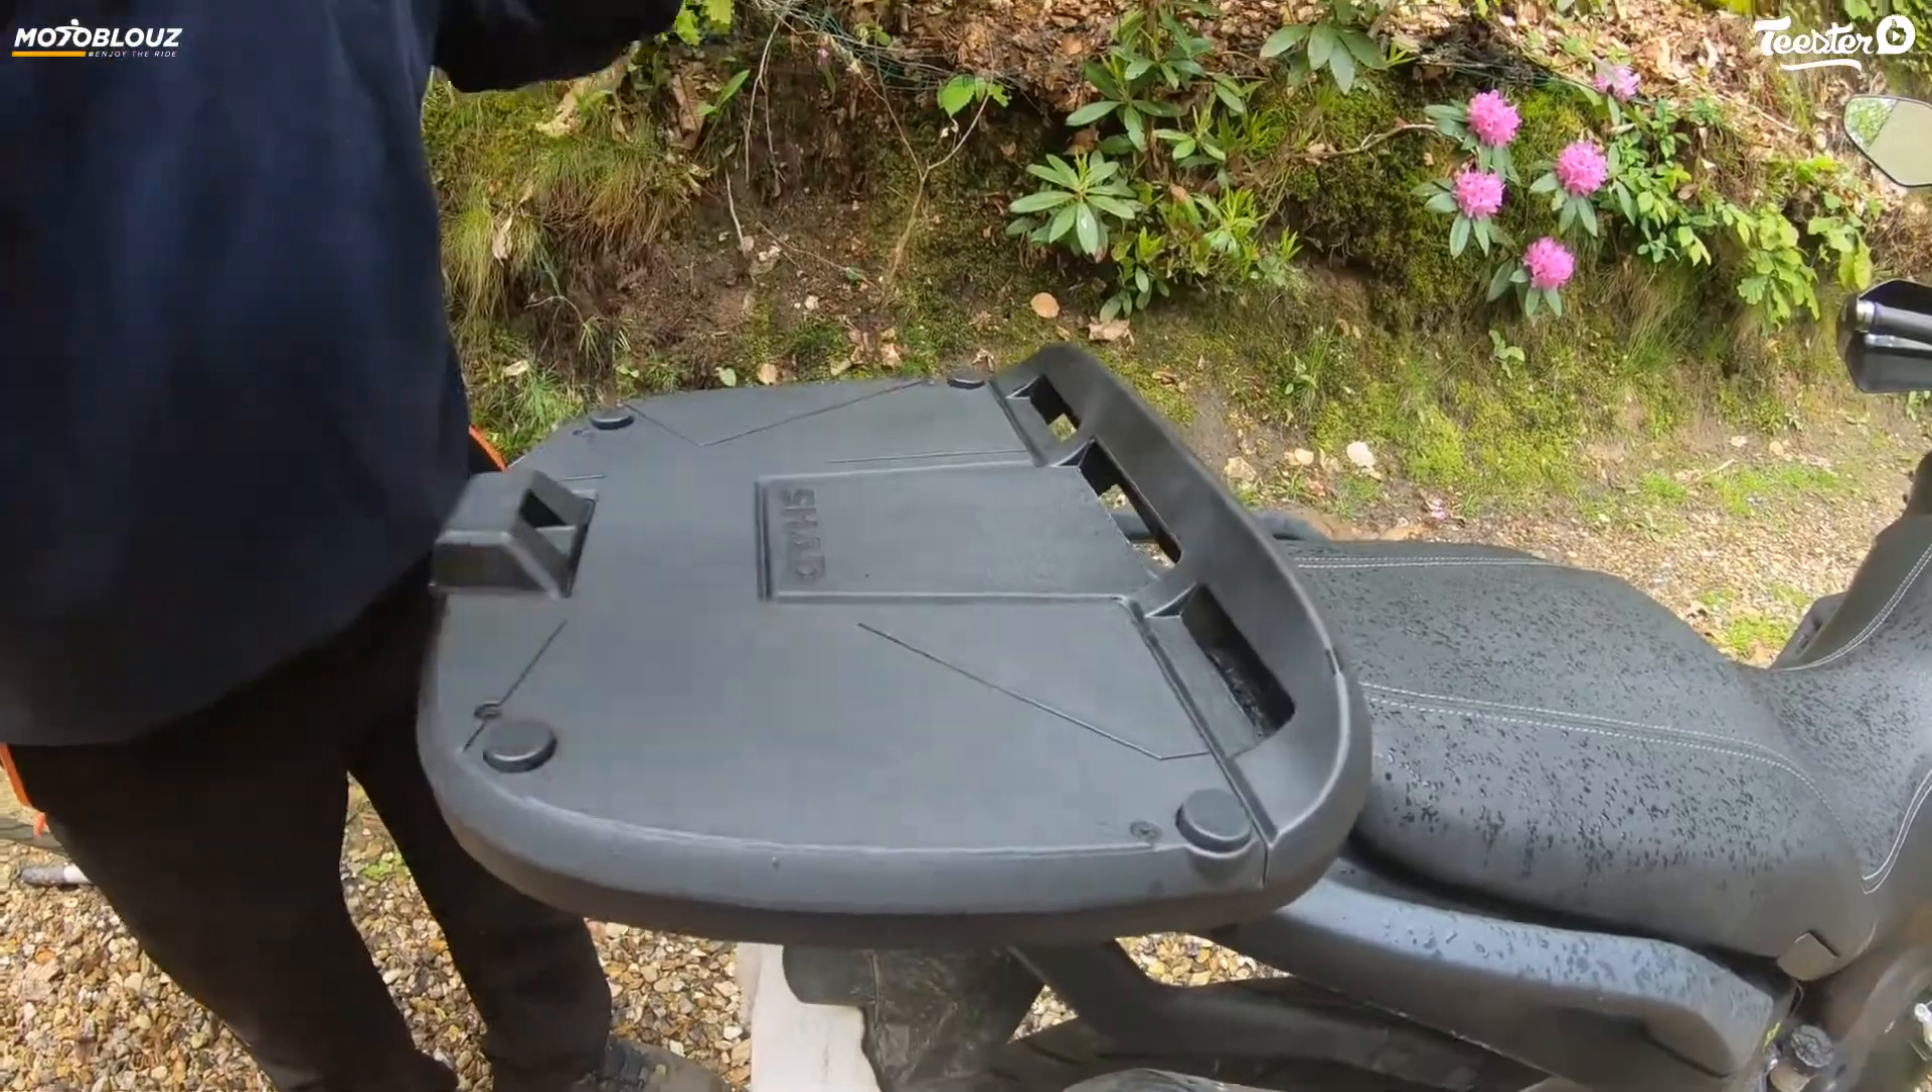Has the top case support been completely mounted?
Yes.